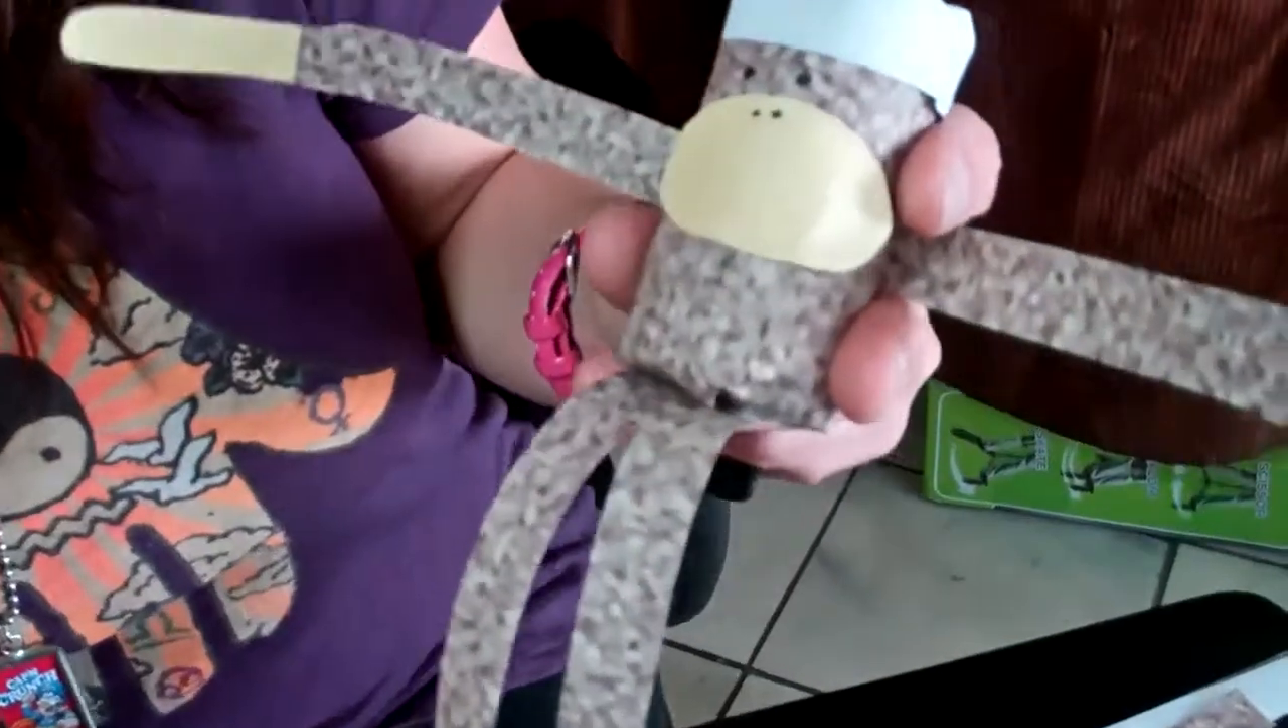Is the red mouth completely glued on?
No.